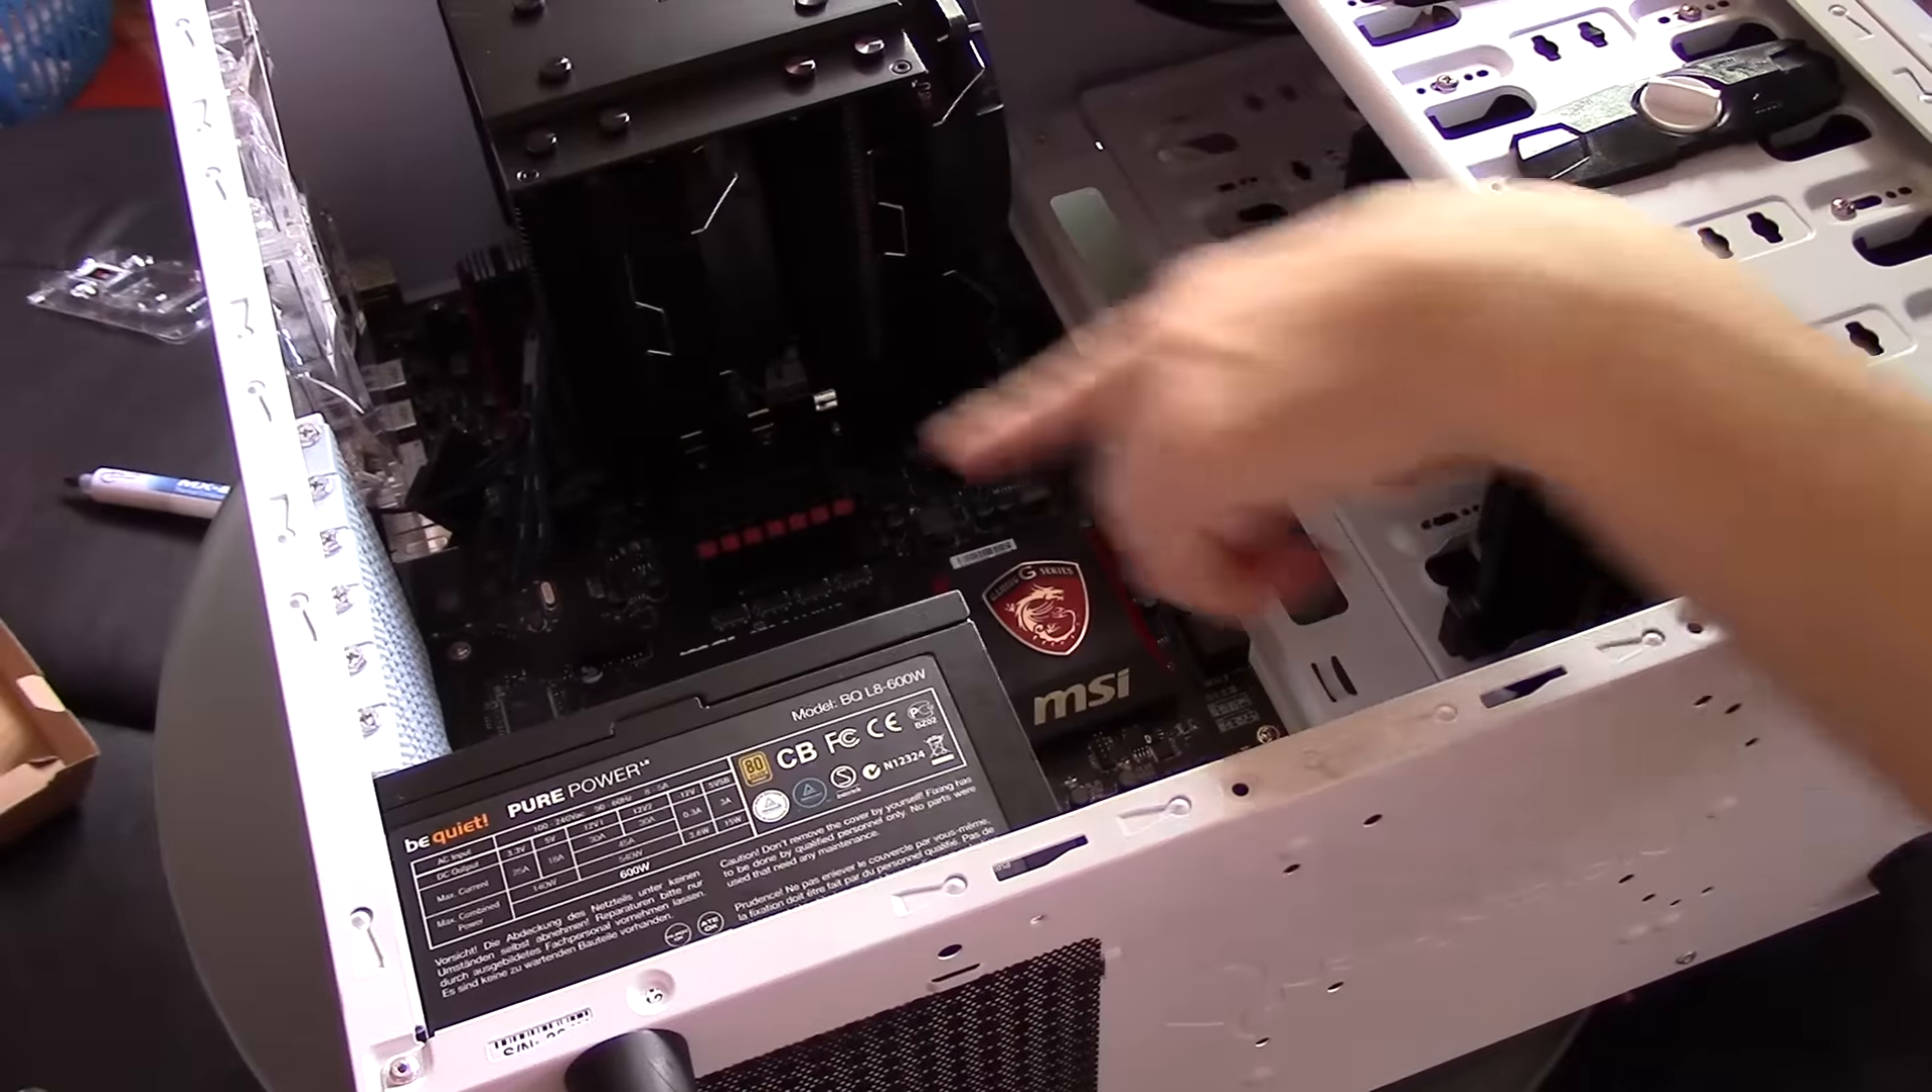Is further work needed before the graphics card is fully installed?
Yes.